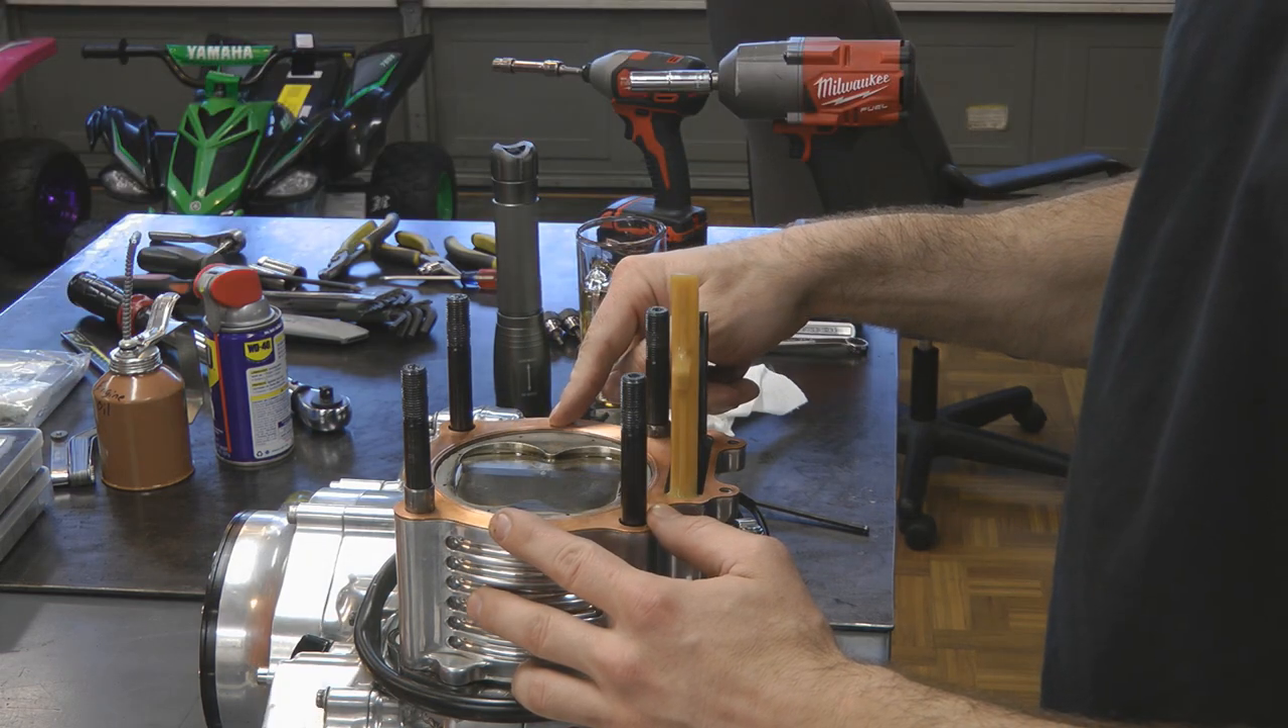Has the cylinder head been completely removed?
Yes.